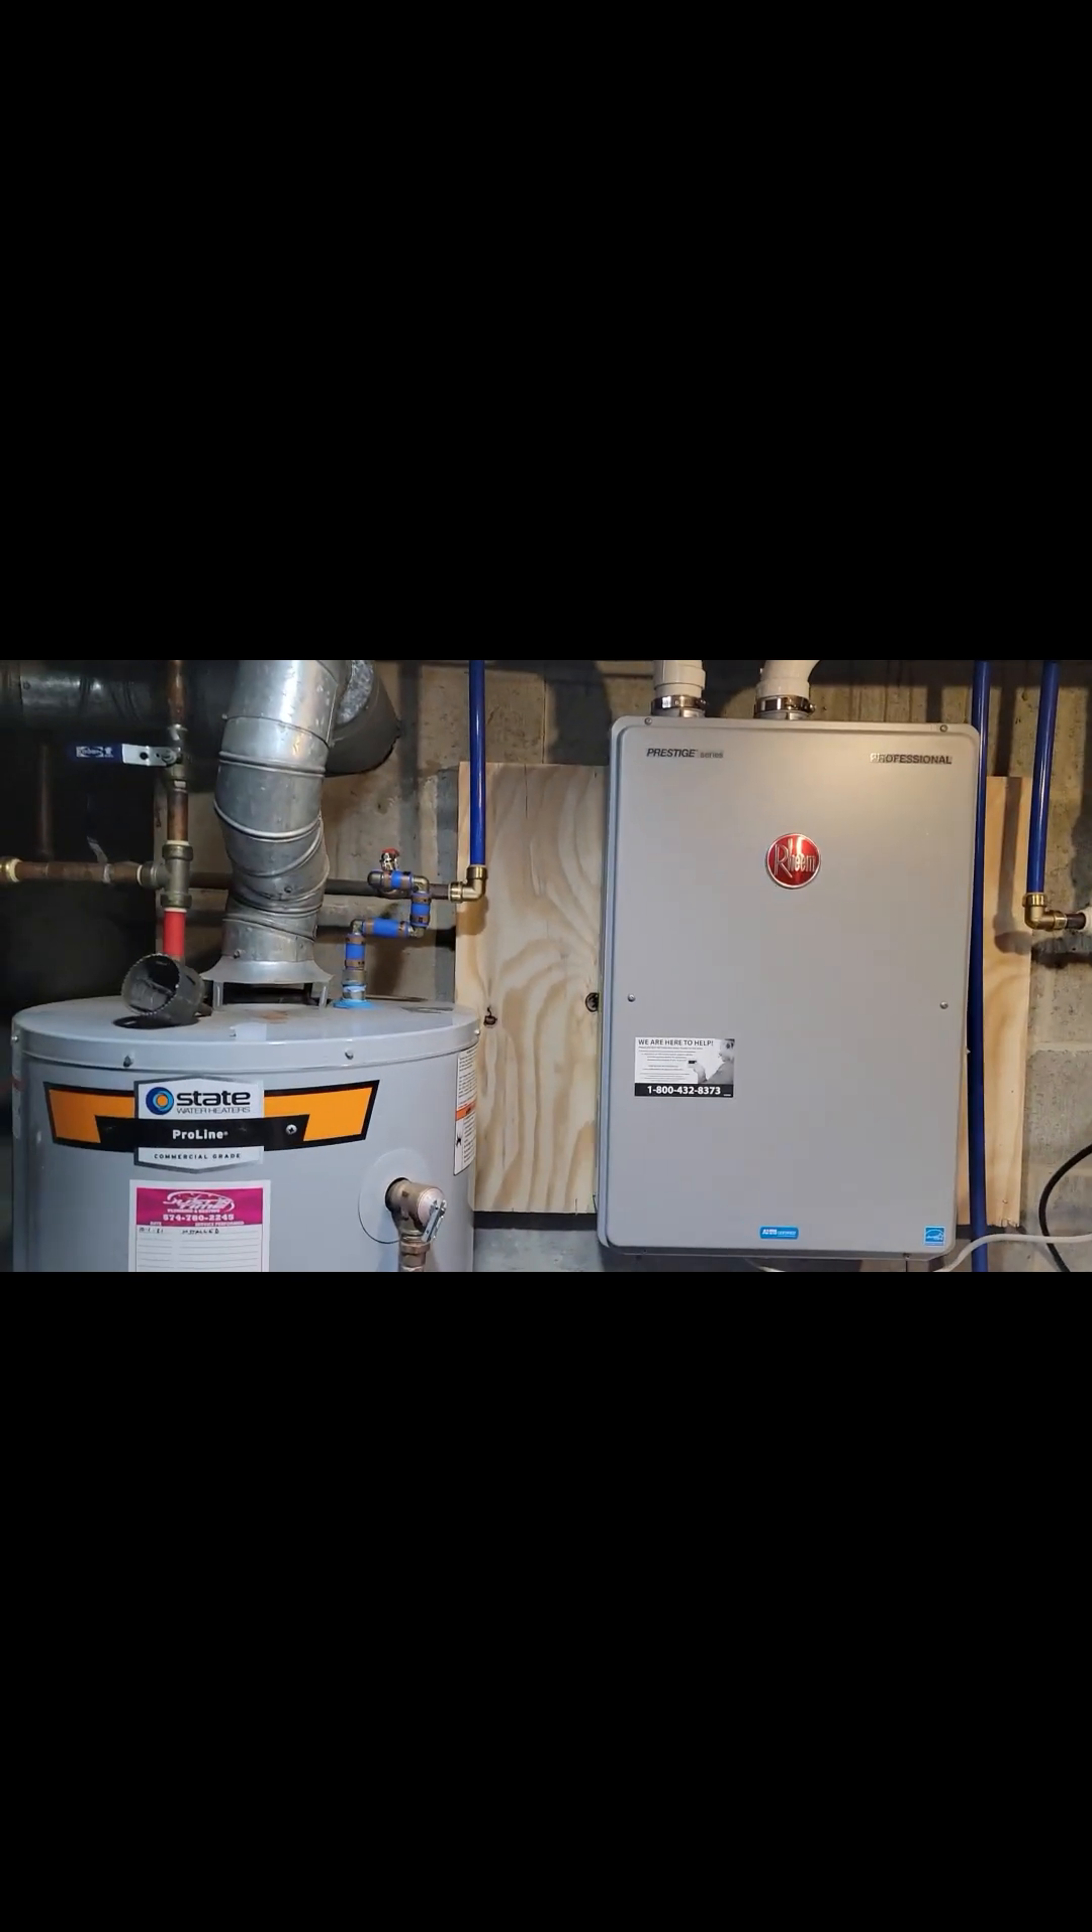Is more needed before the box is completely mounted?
No.